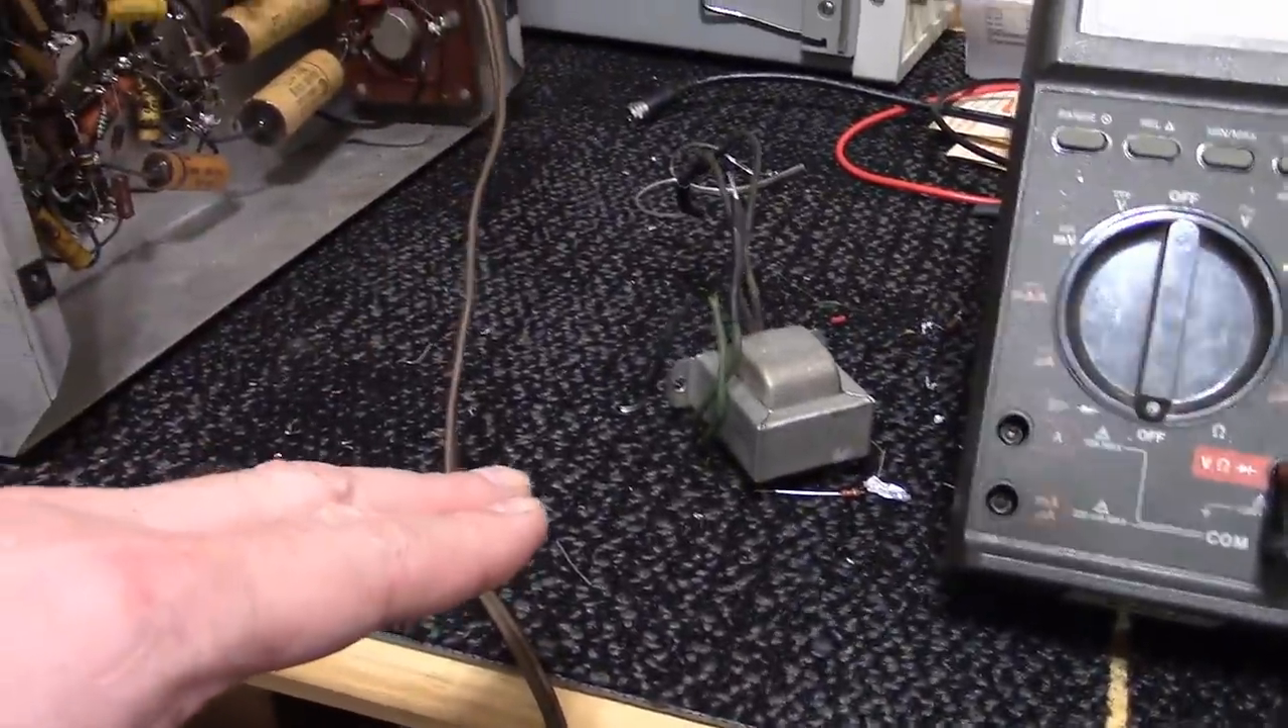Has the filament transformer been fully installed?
No.